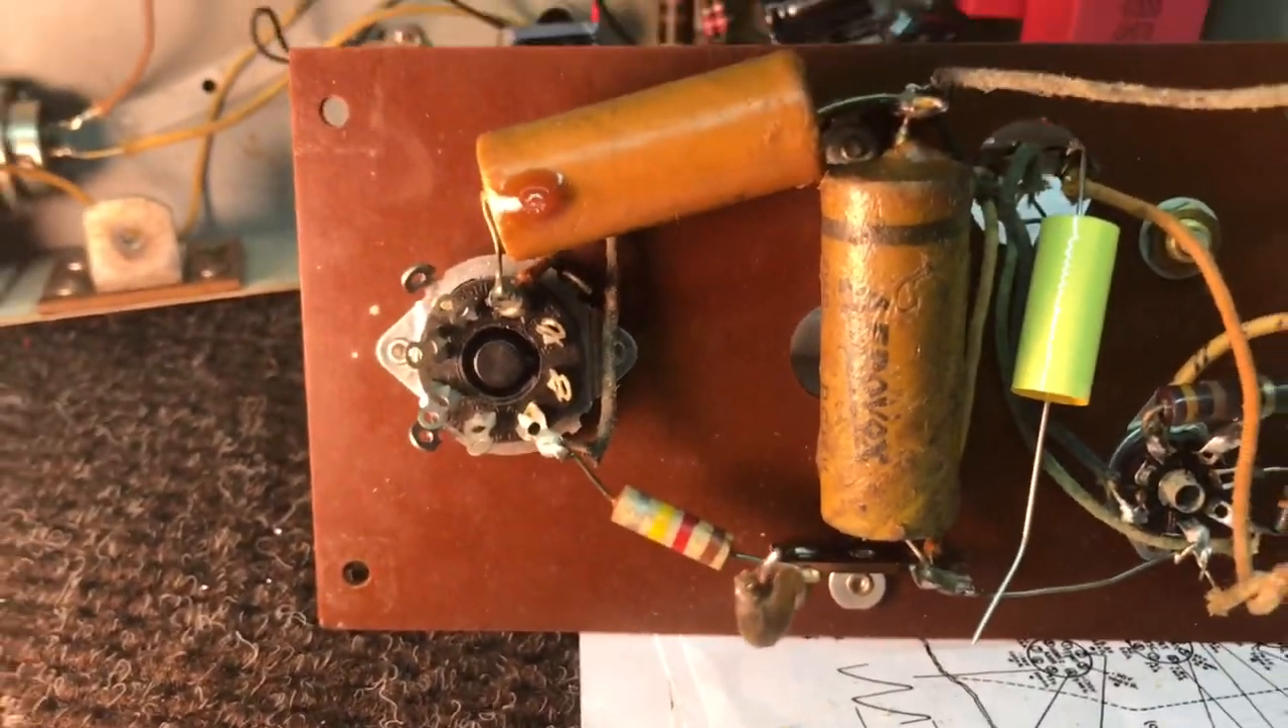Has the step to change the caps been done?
No.